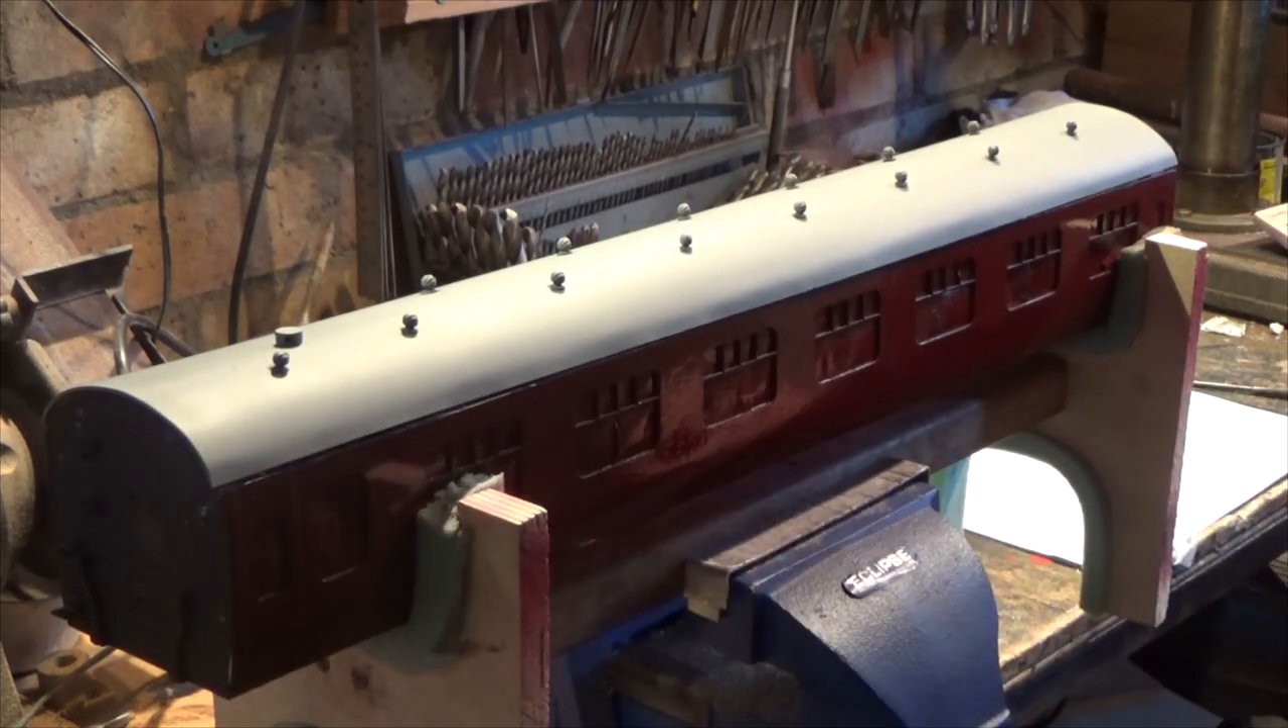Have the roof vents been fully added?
Yes.